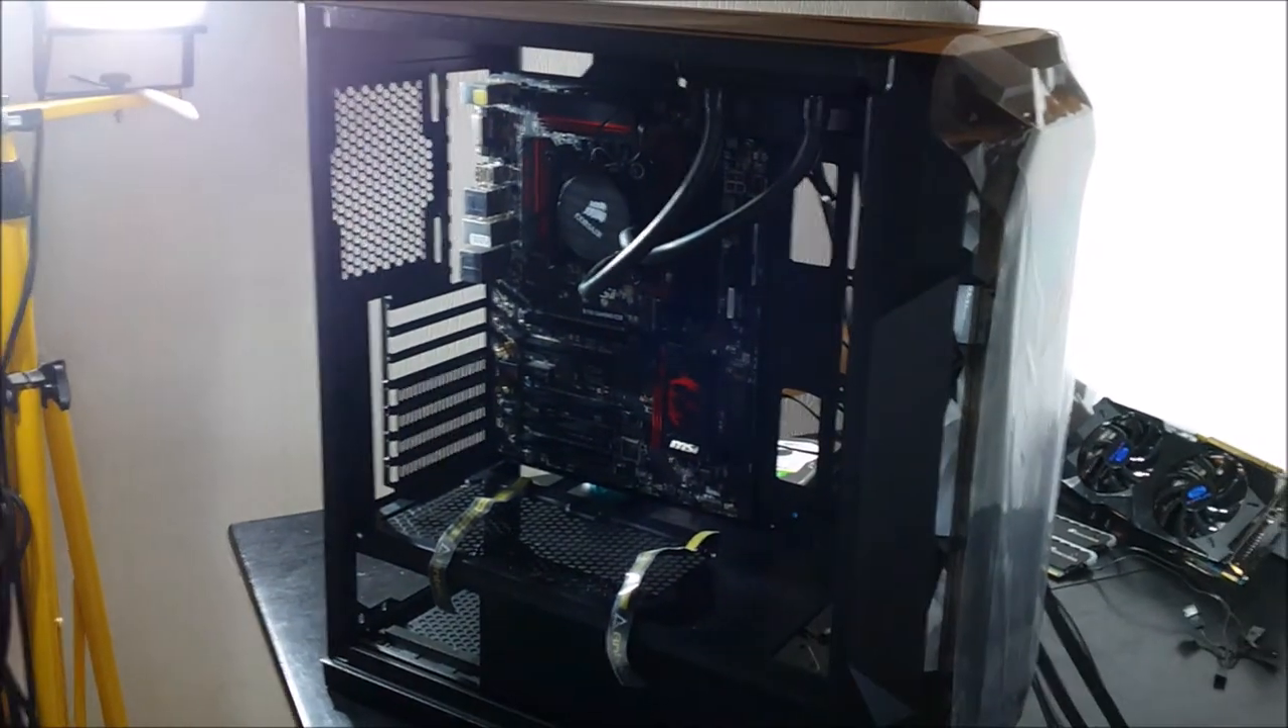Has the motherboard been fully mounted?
Yes.